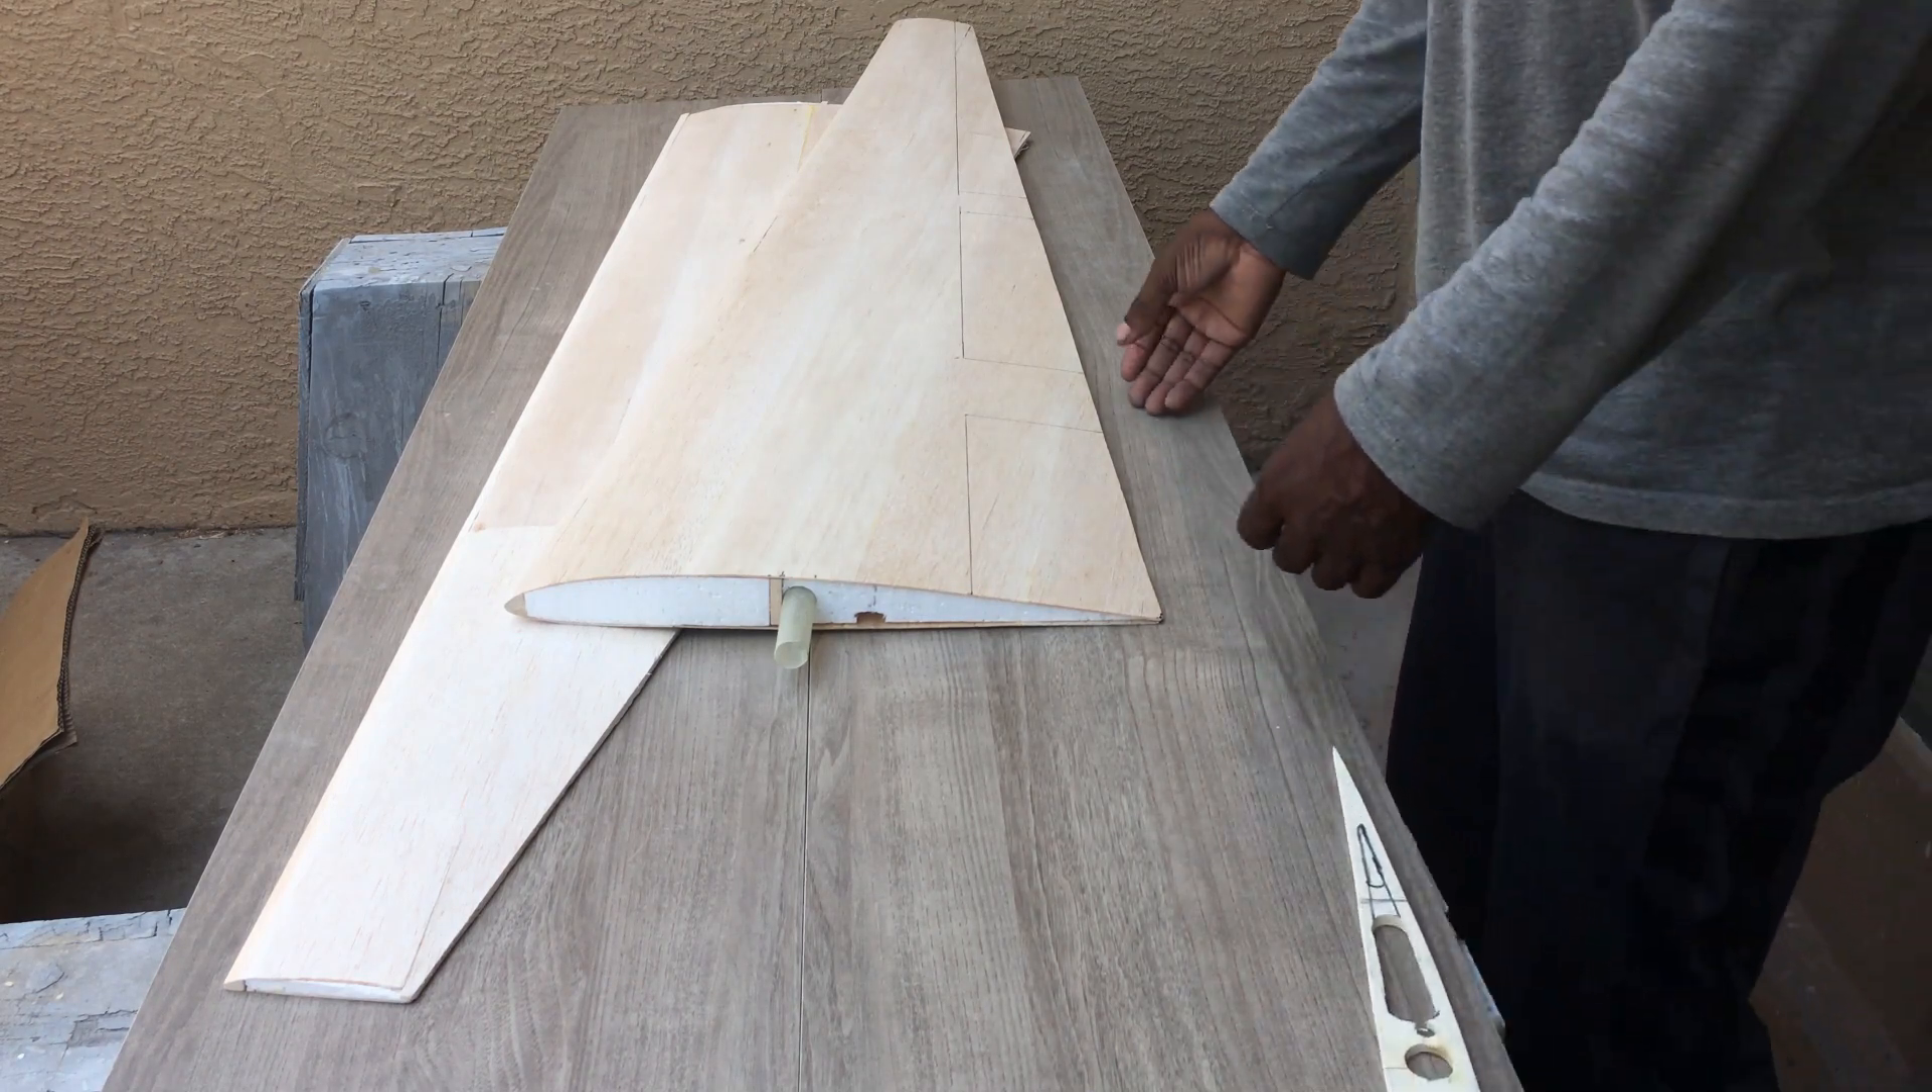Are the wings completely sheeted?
Yes.